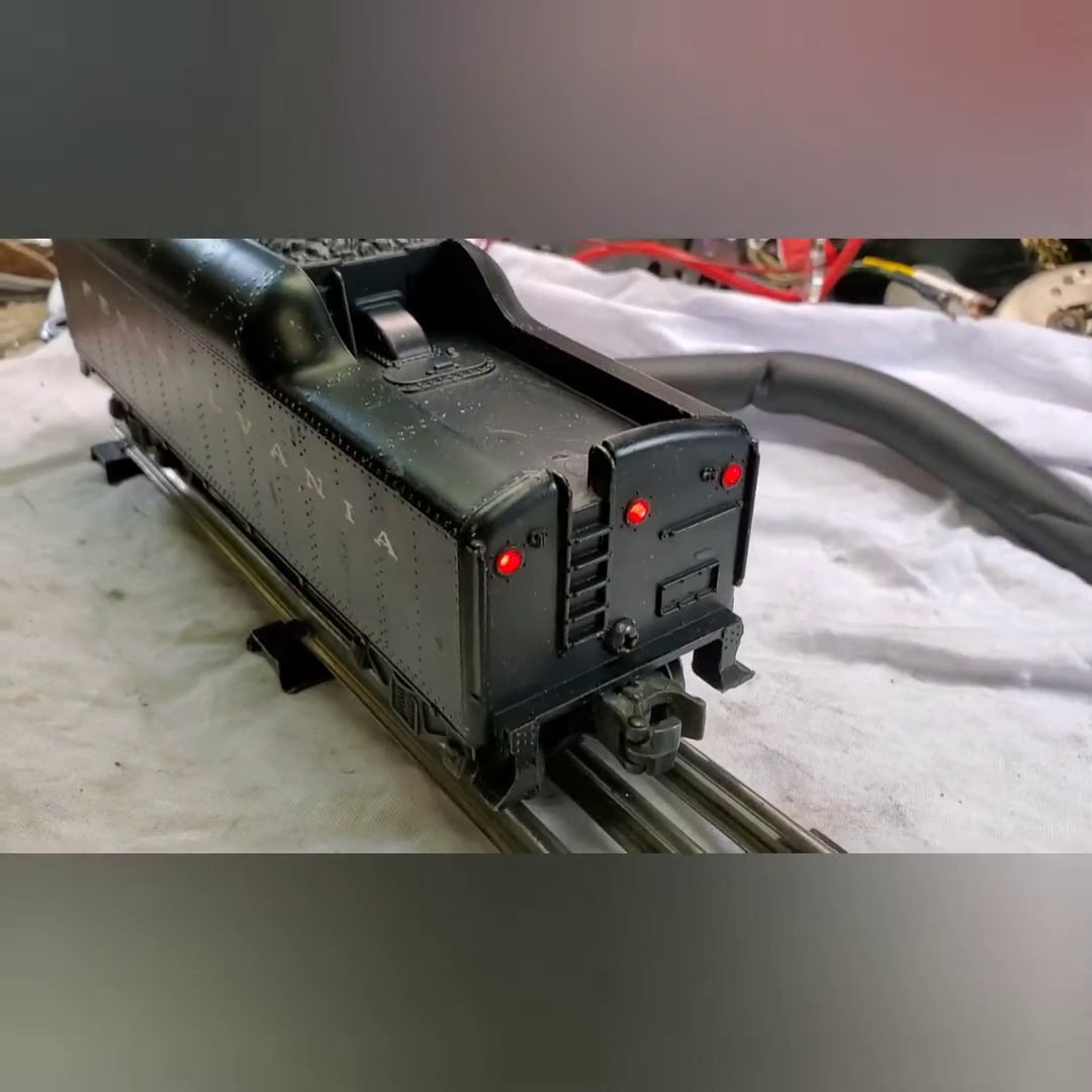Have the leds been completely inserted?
Yes.